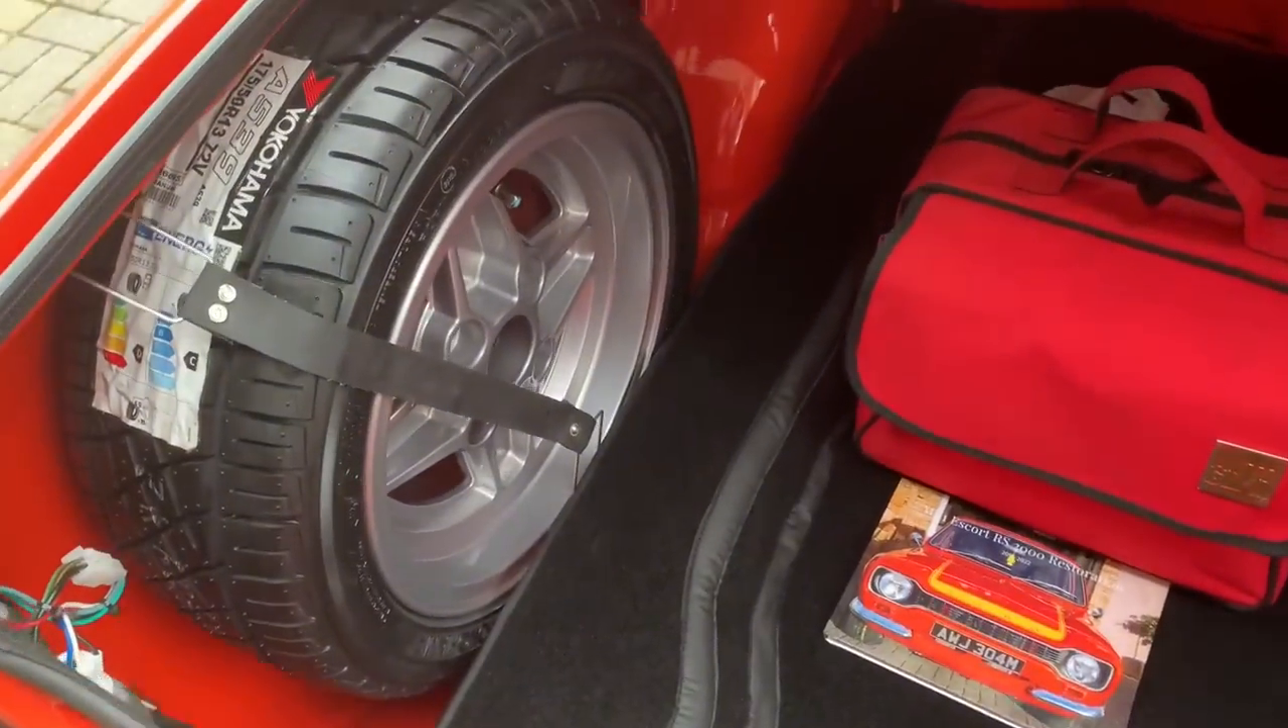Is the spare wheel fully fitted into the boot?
Yes.